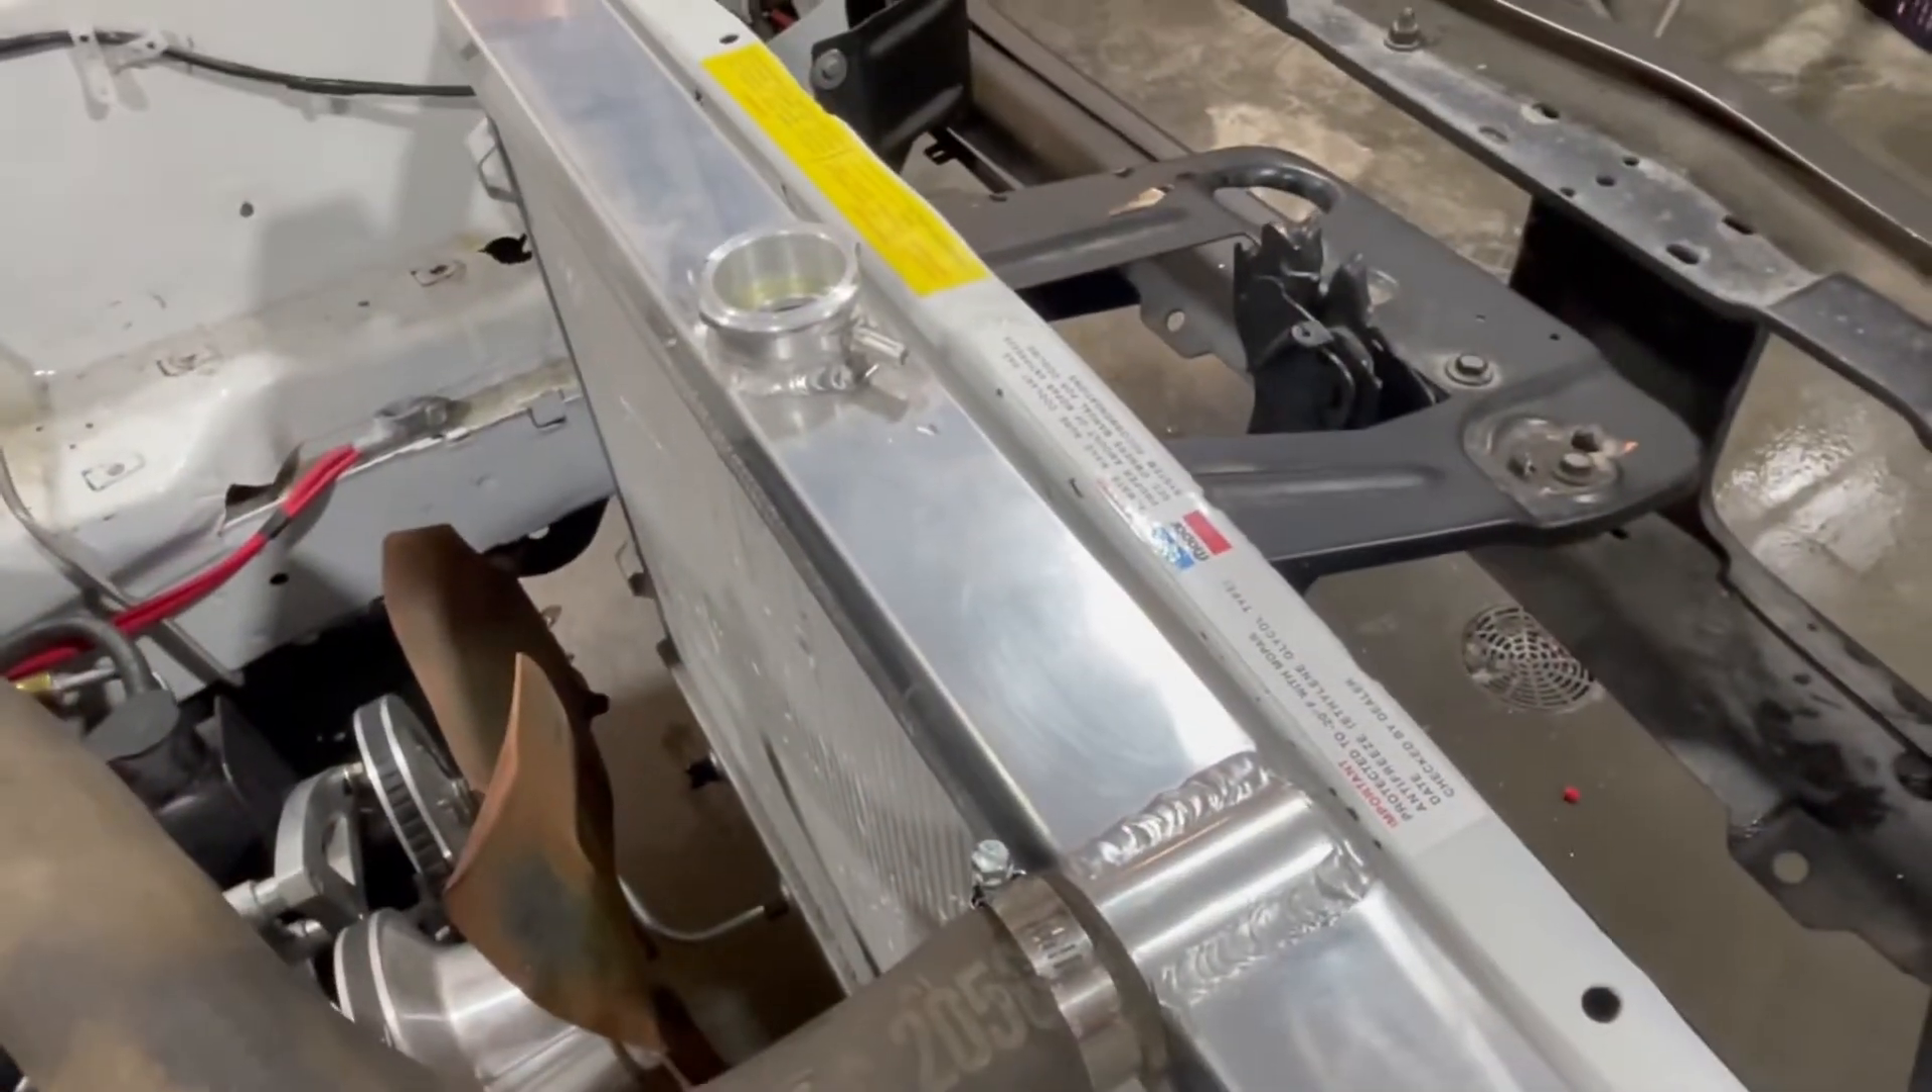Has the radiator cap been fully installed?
No.